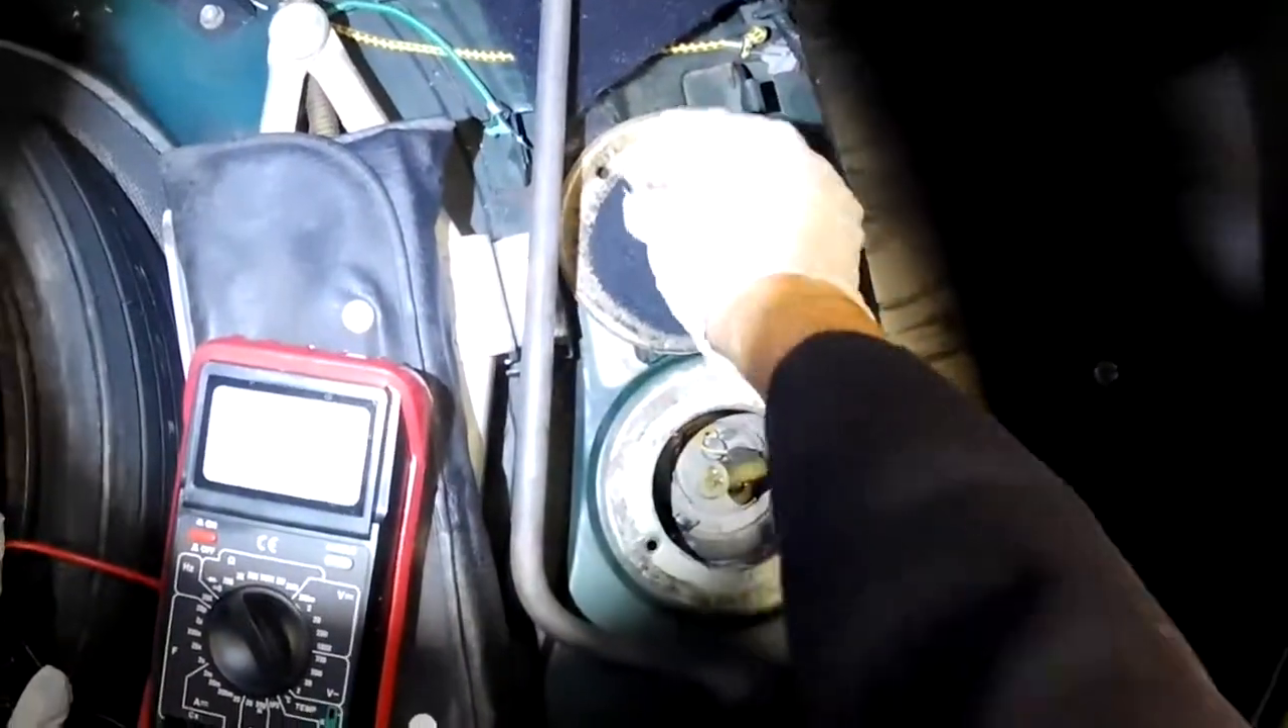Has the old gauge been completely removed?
No.